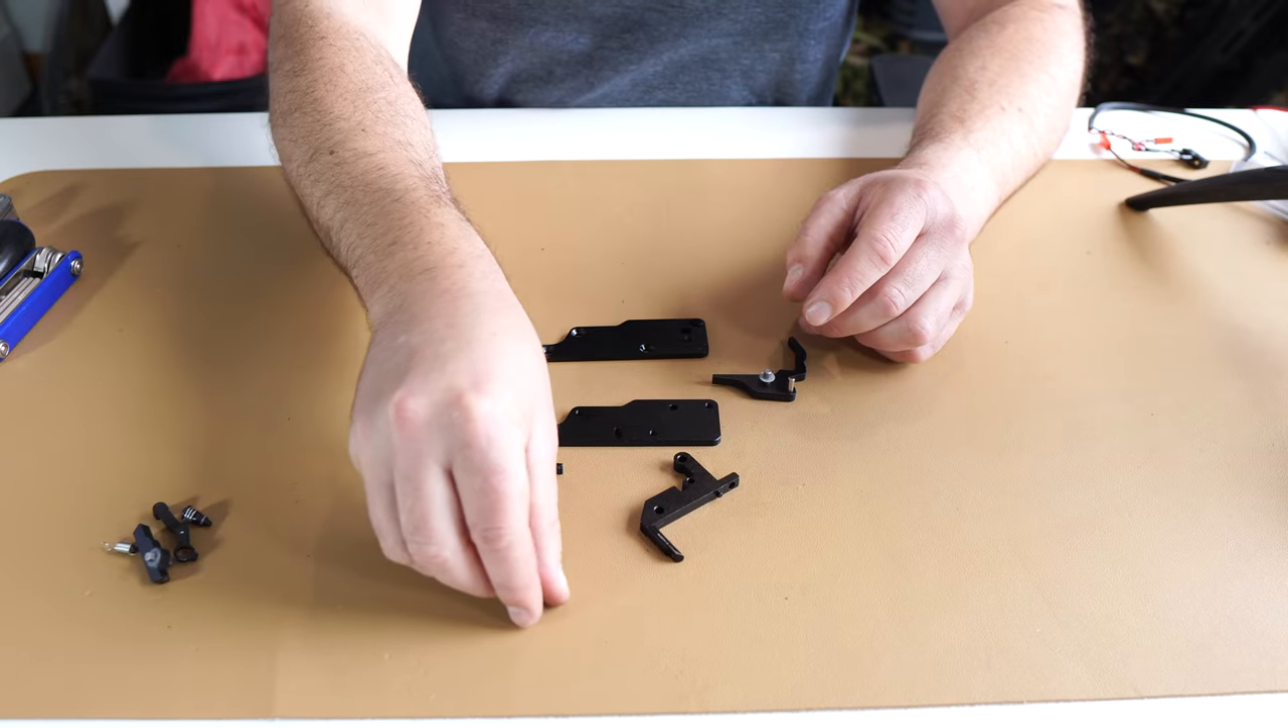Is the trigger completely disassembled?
Yes.